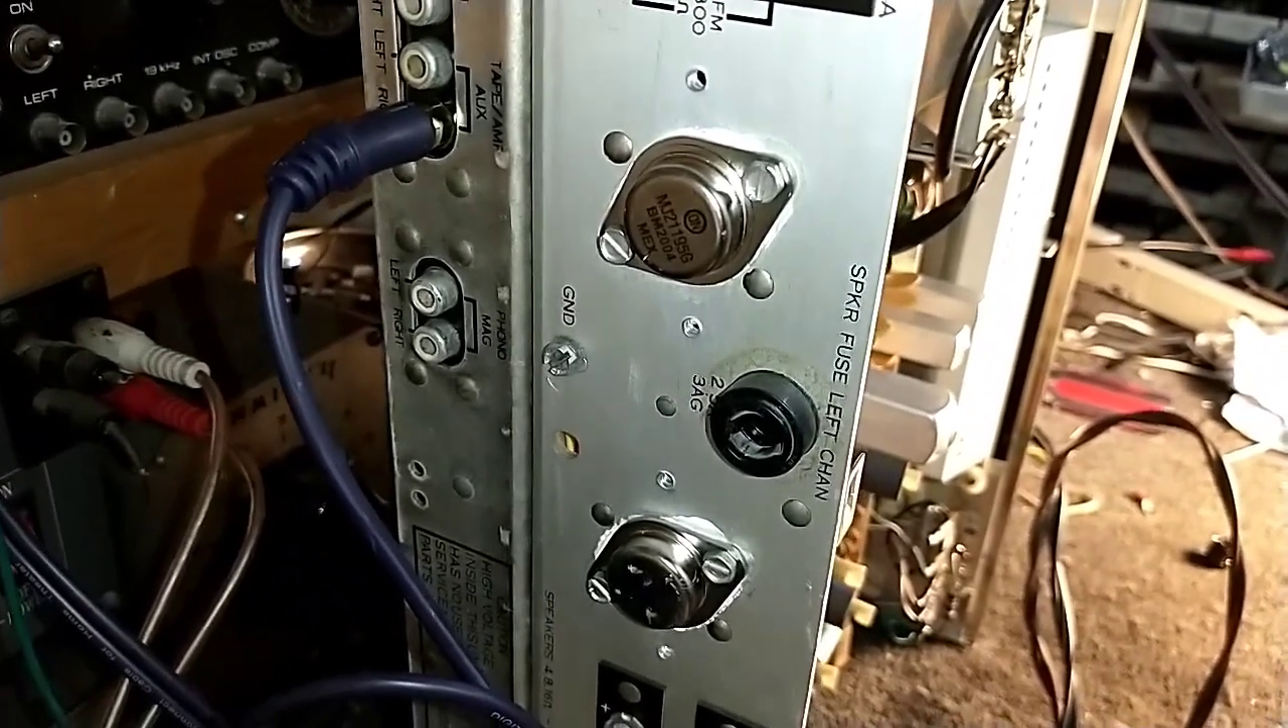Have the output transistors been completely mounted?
Yes.